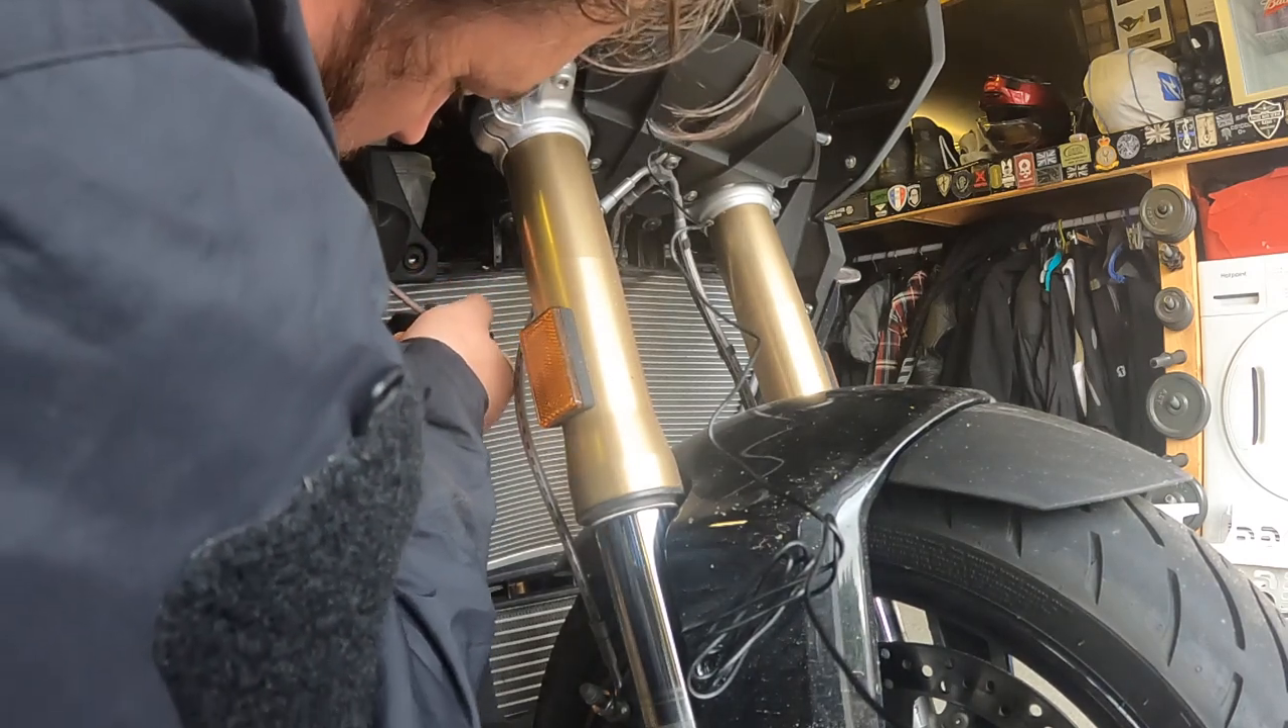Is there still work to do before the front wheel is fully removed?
Yes.